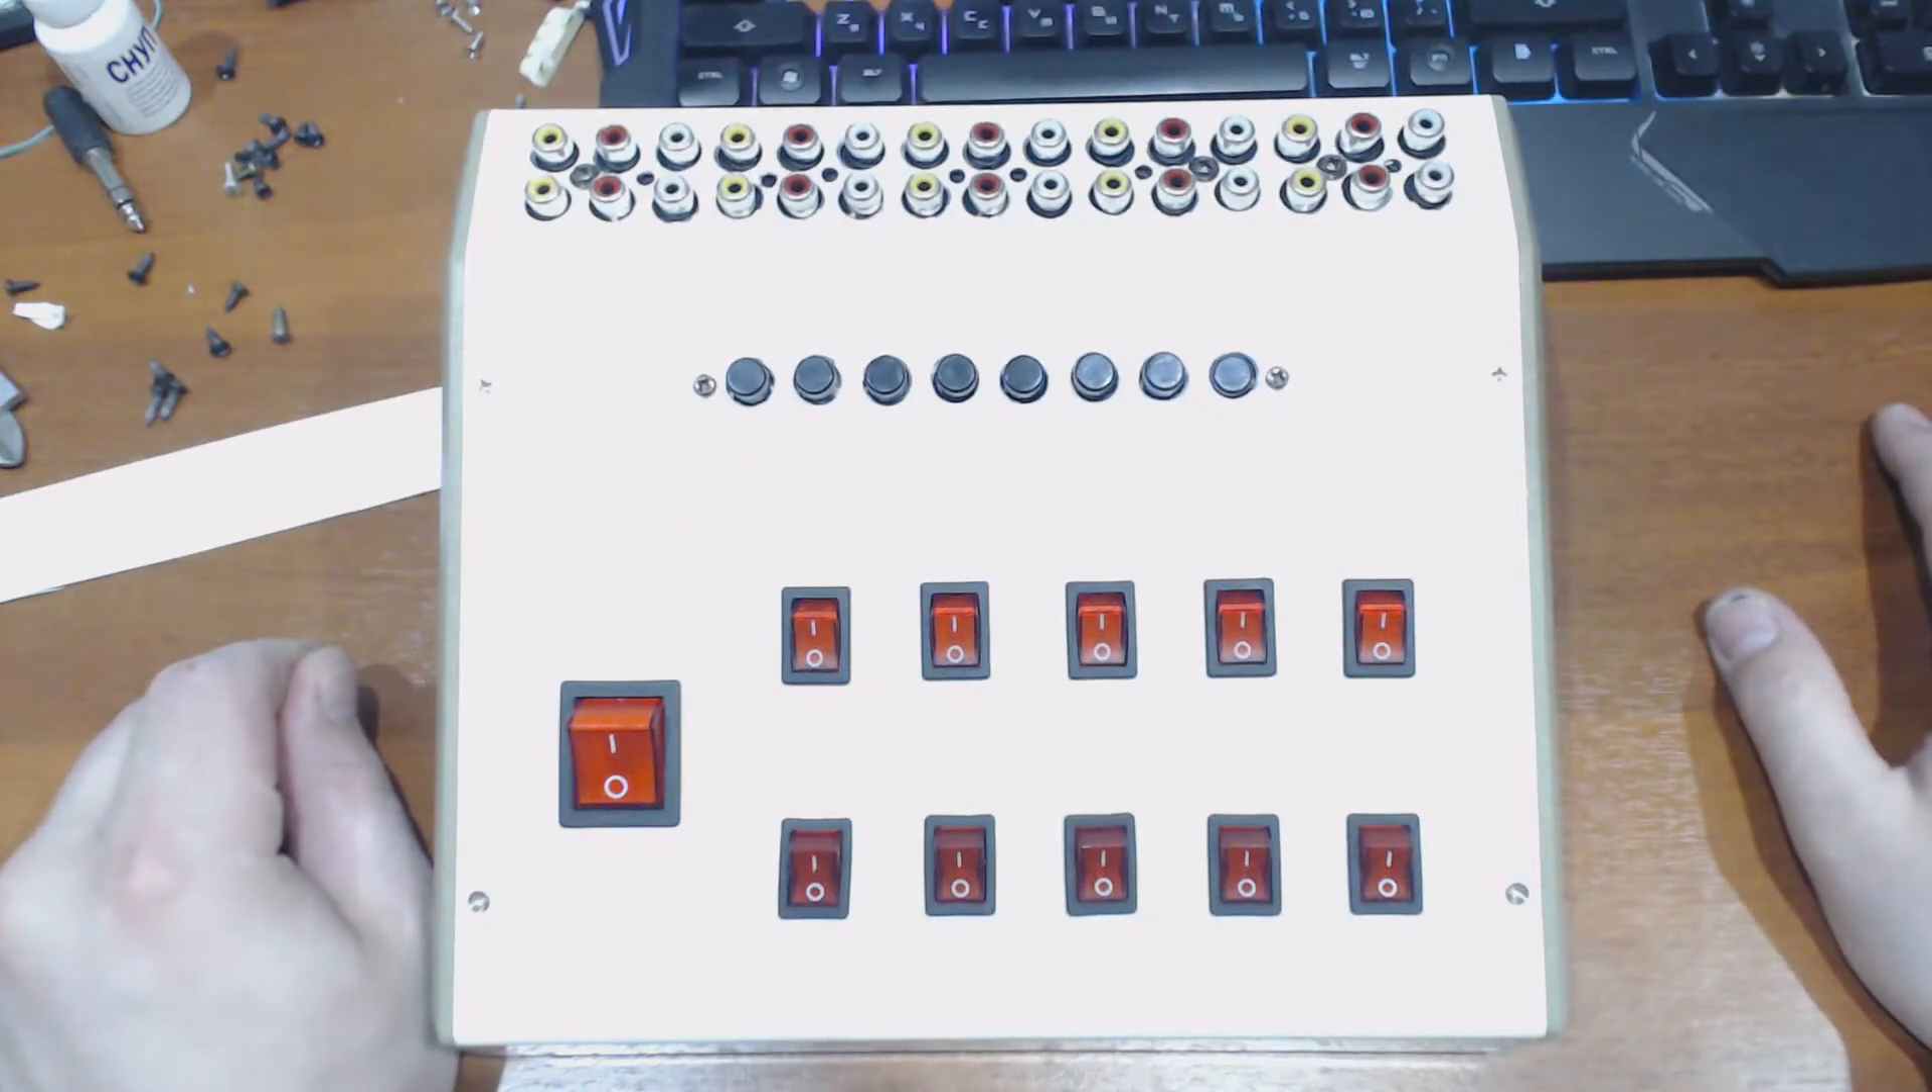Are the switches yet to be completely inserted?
No.